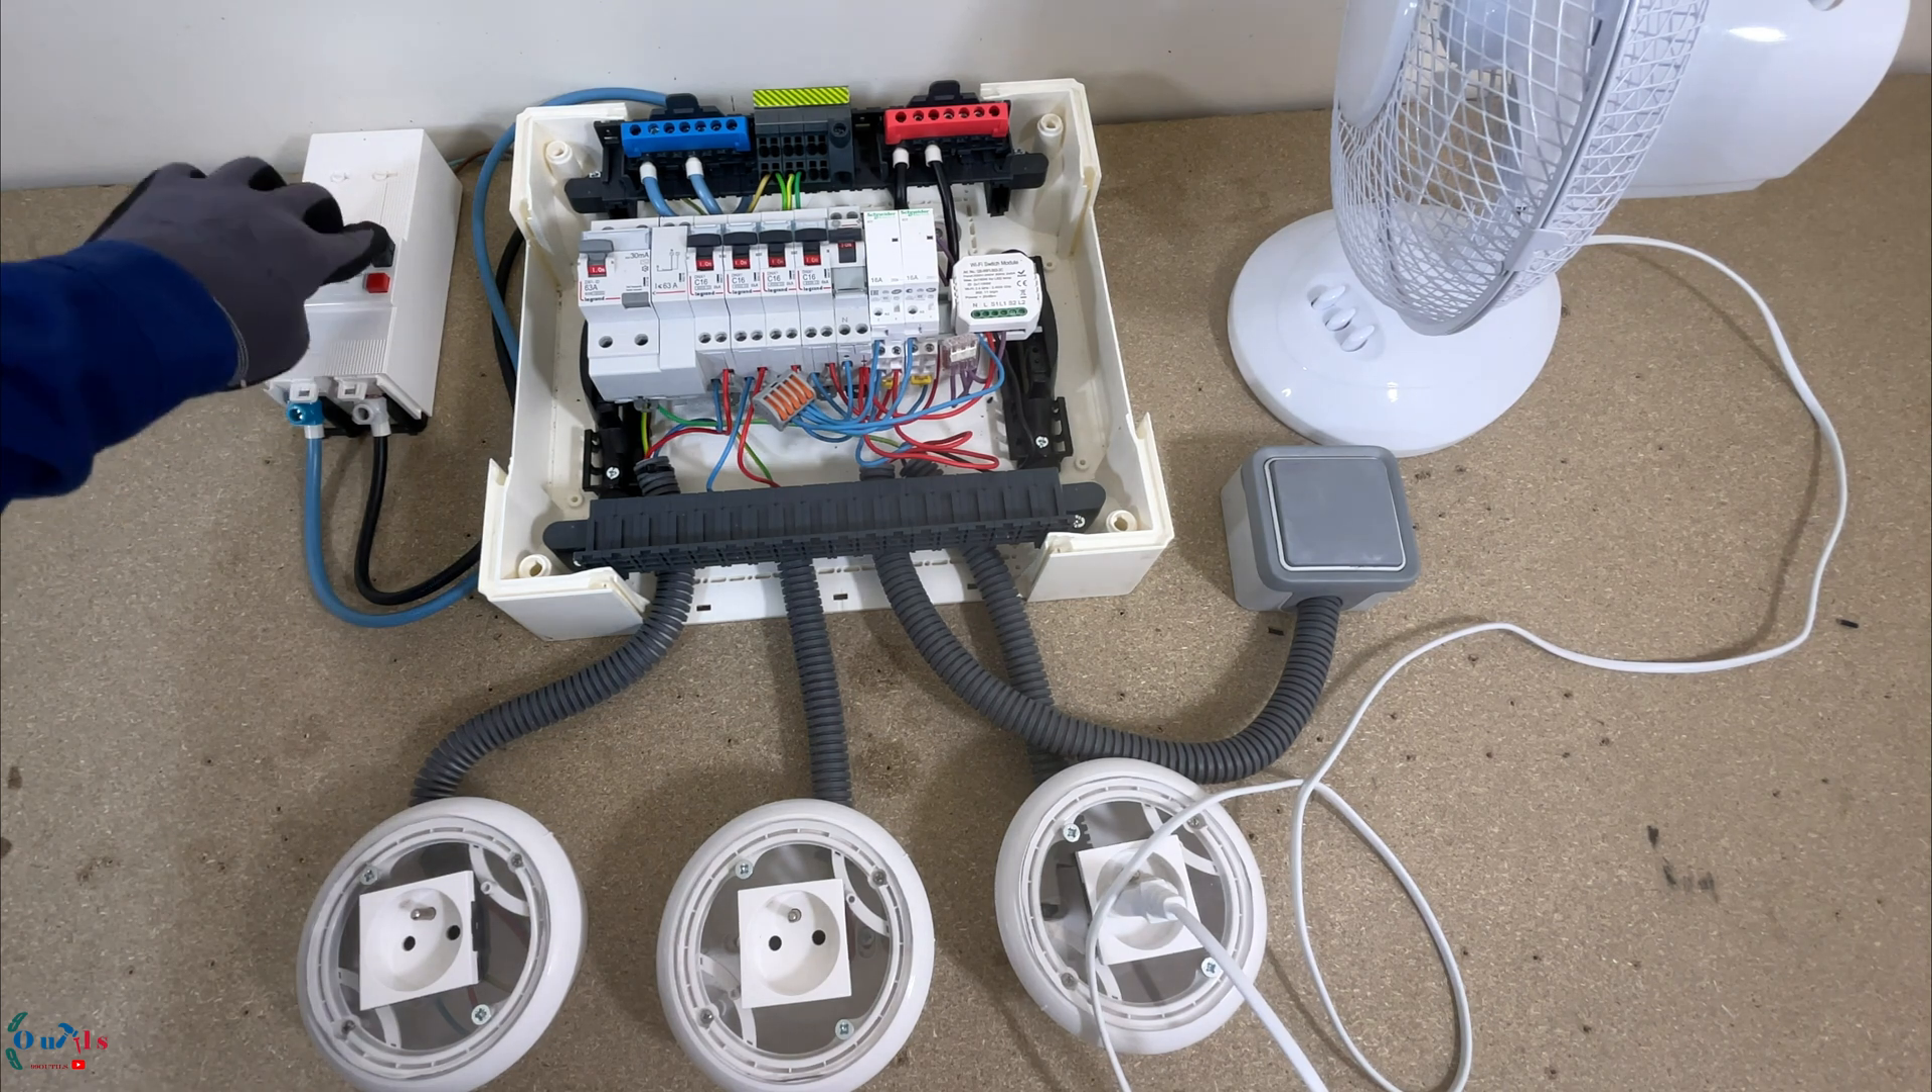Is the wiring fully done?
Yes.